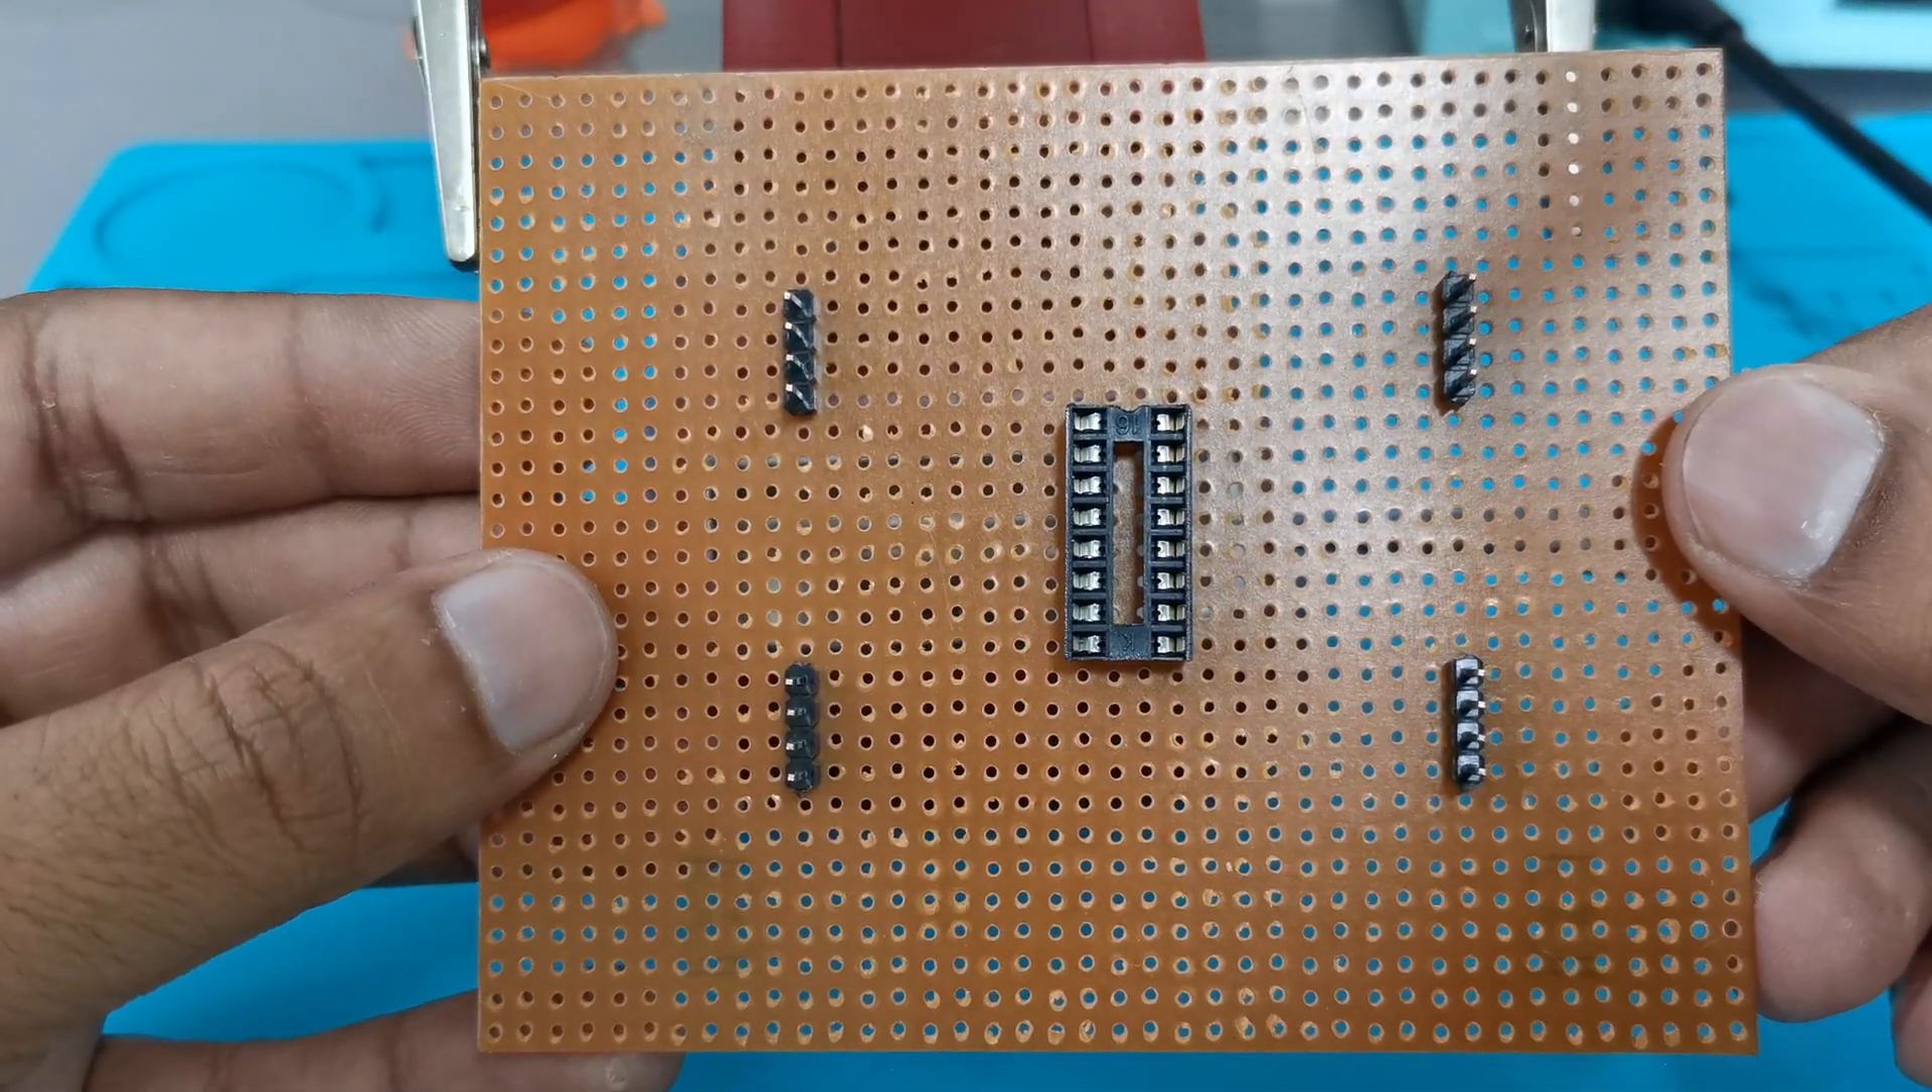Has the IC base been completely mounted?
Yes.